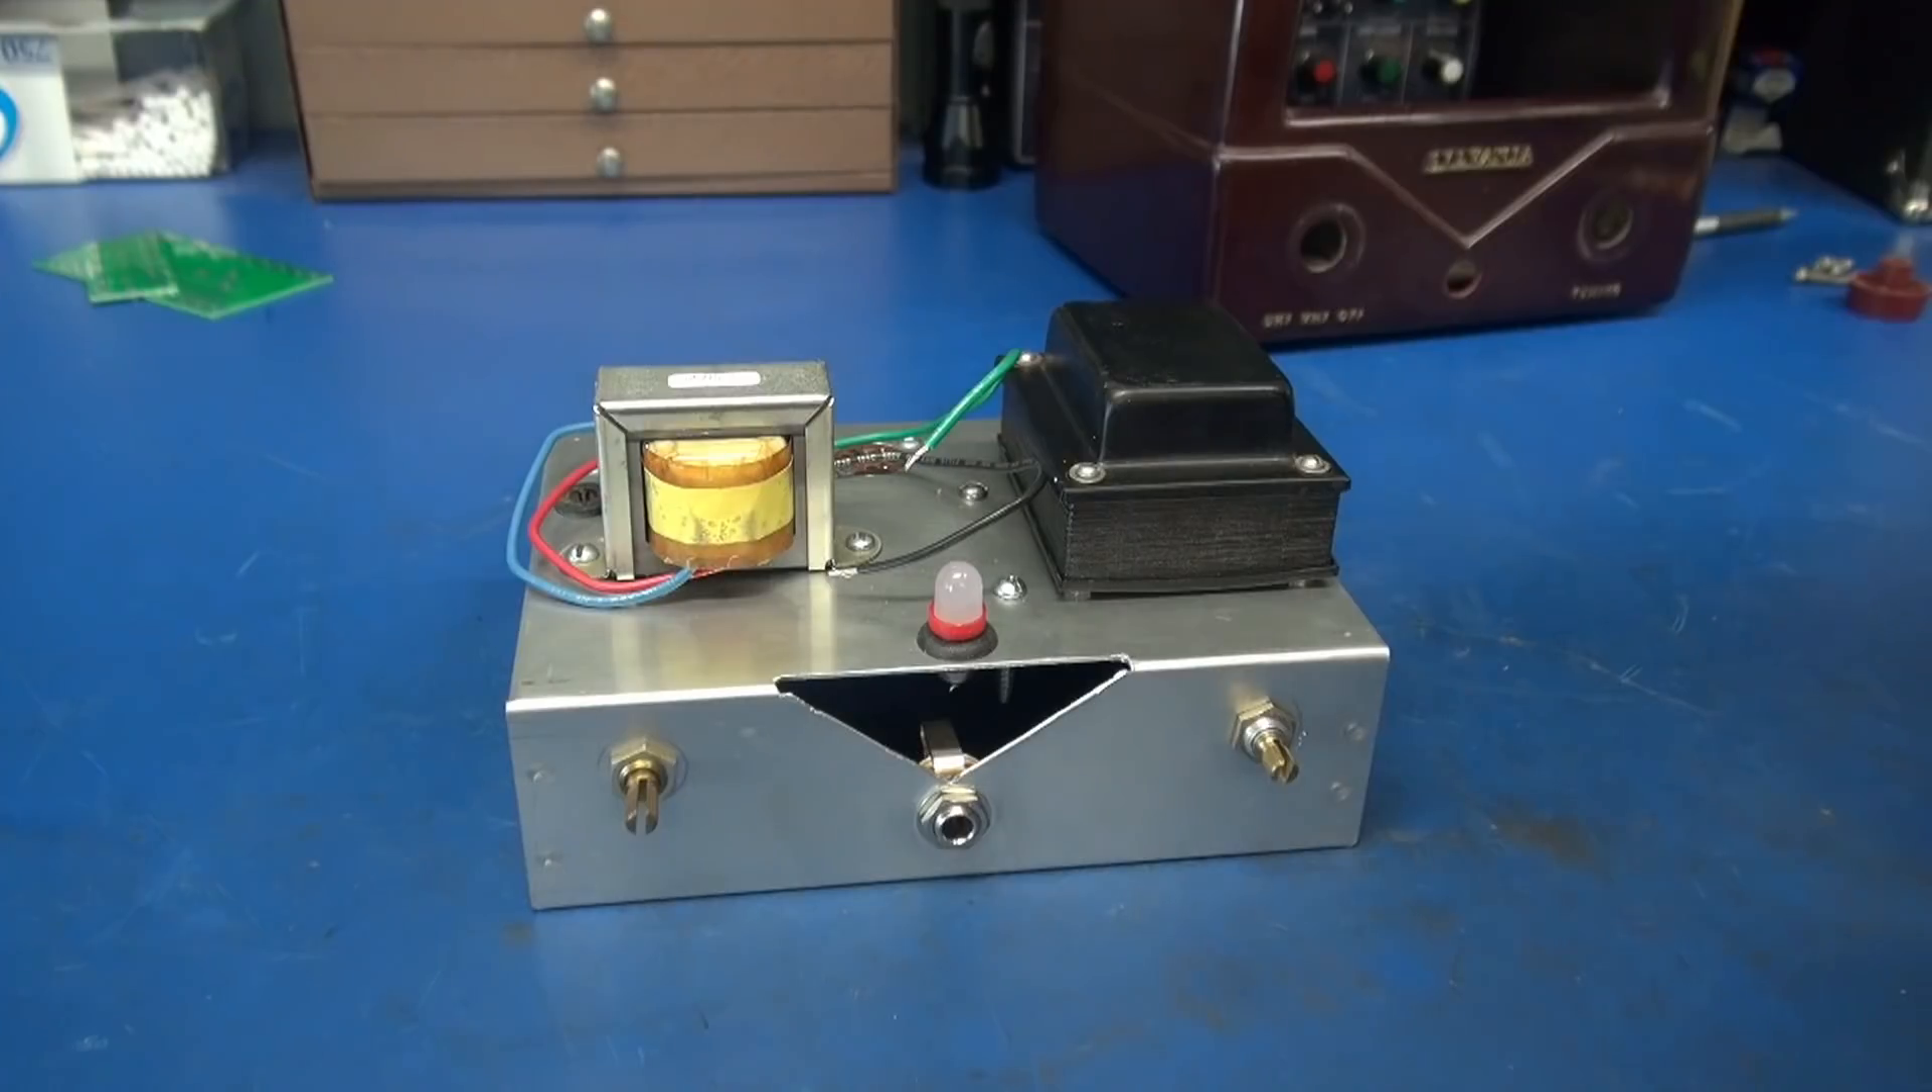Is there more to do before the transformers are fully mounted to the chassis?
No.